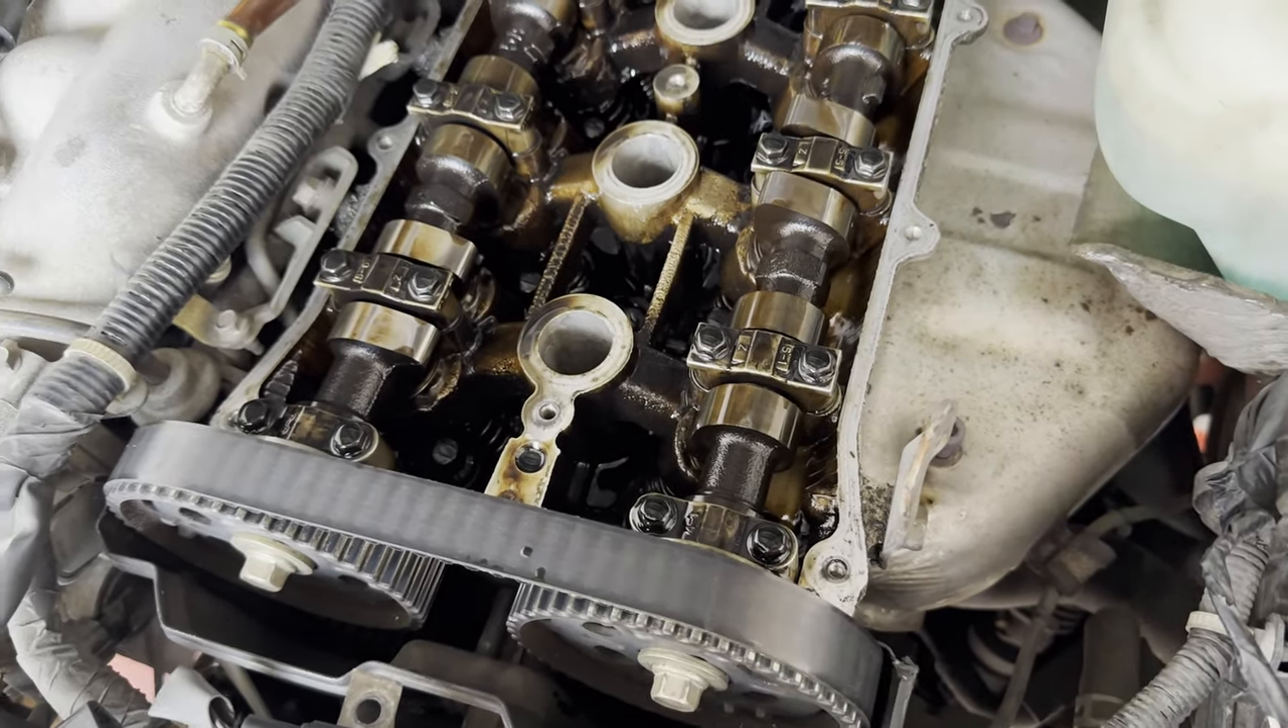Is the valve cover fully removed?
Yes.